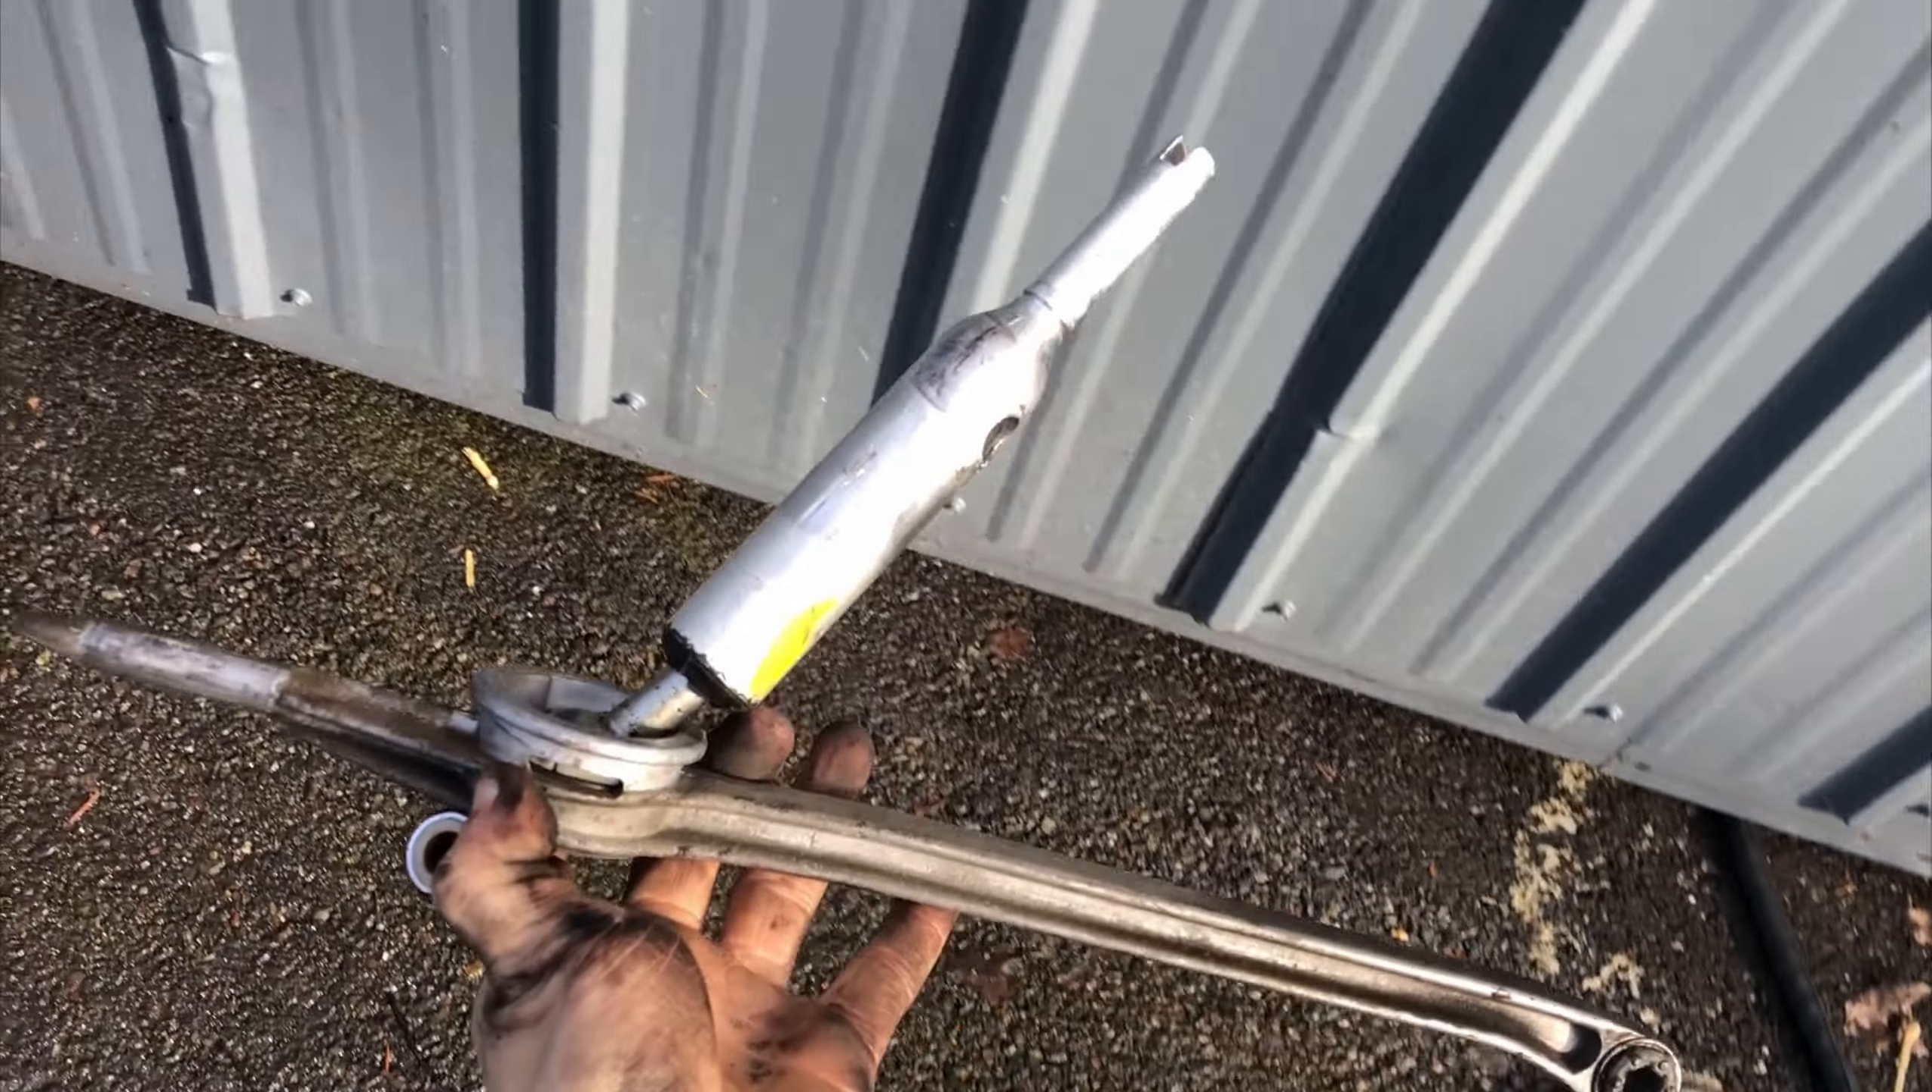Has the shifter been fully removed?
Yes.